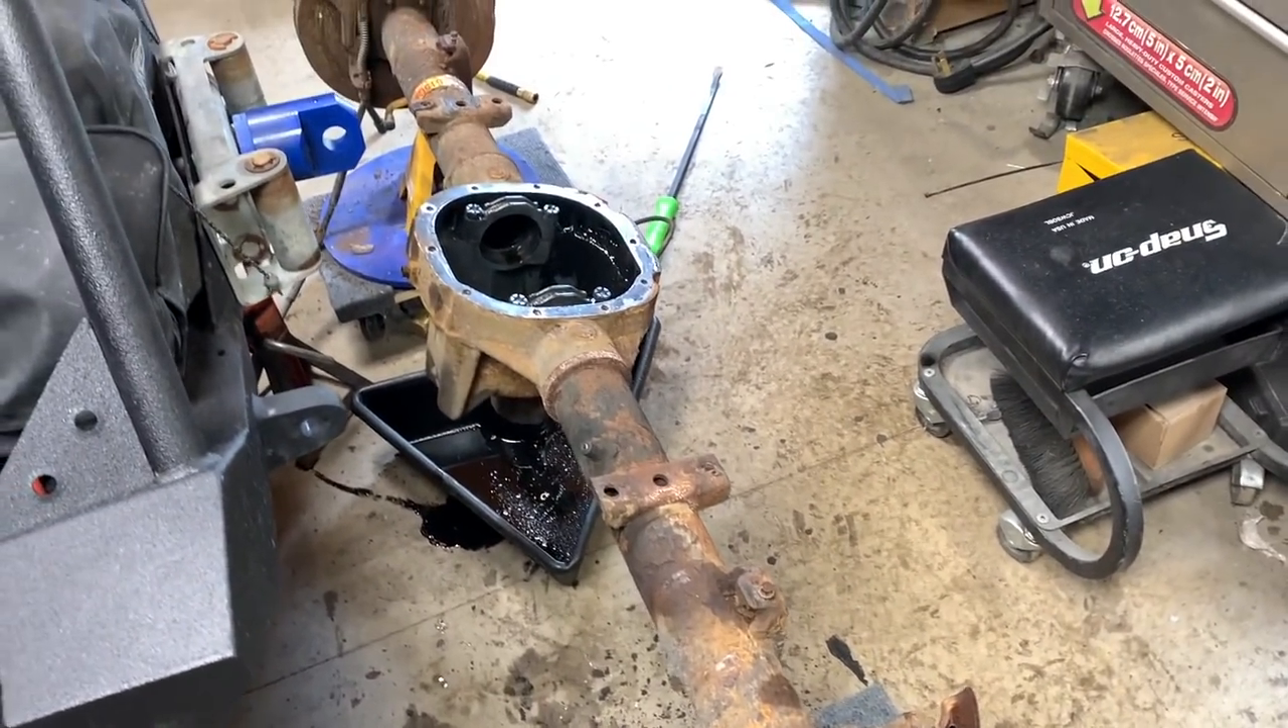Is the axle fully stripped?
No.